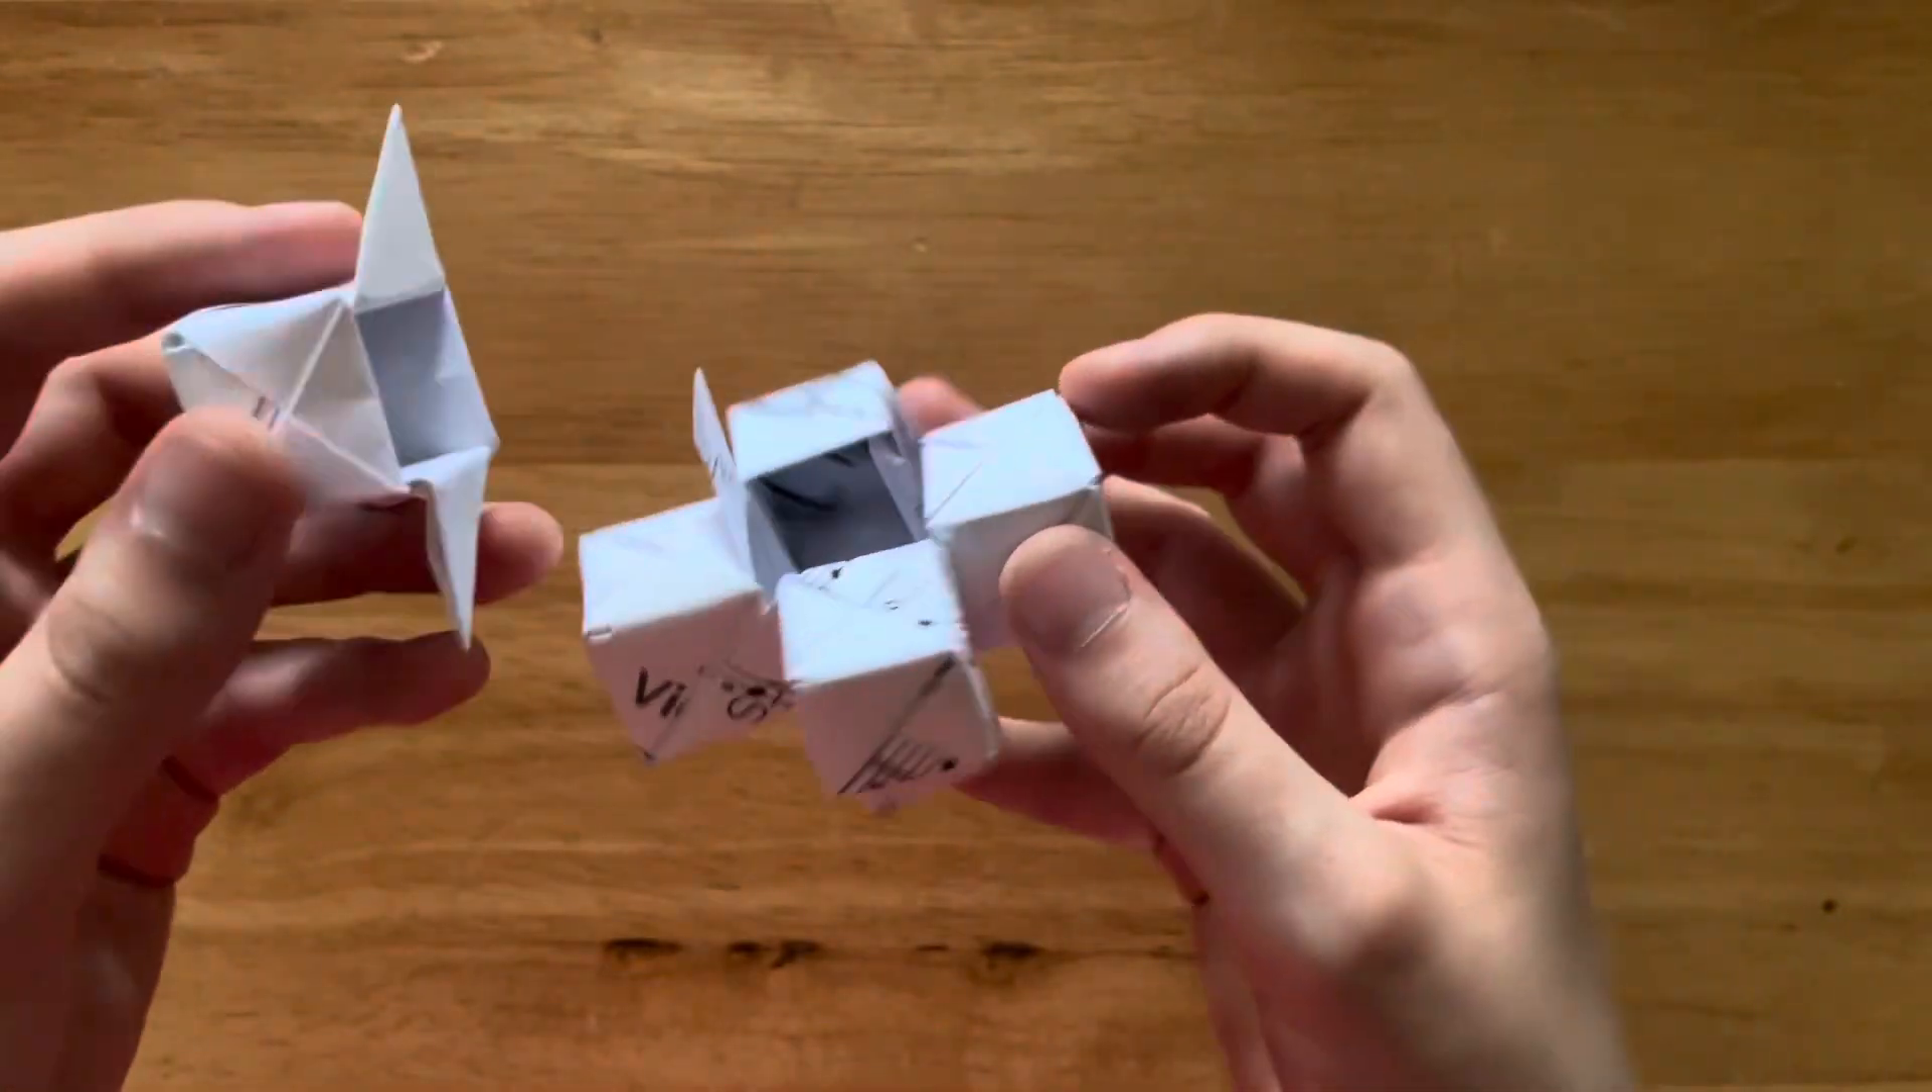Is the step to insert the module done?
No.